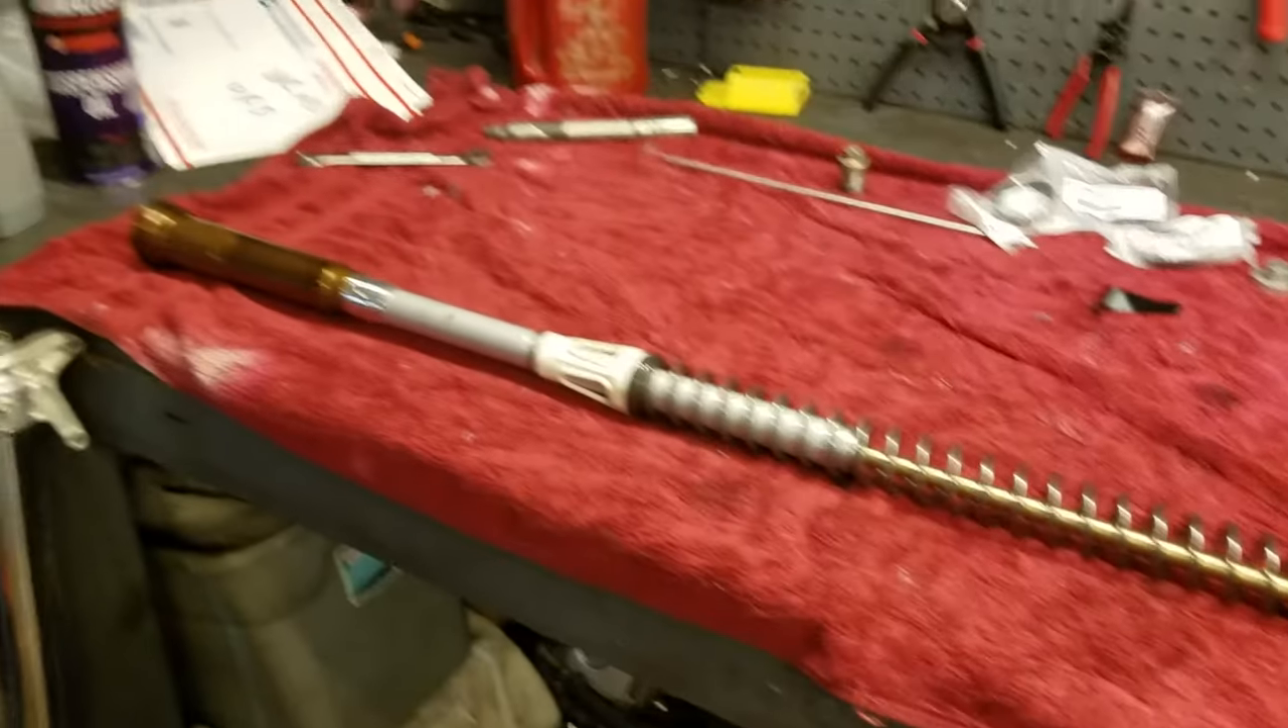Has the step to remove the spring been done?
No.